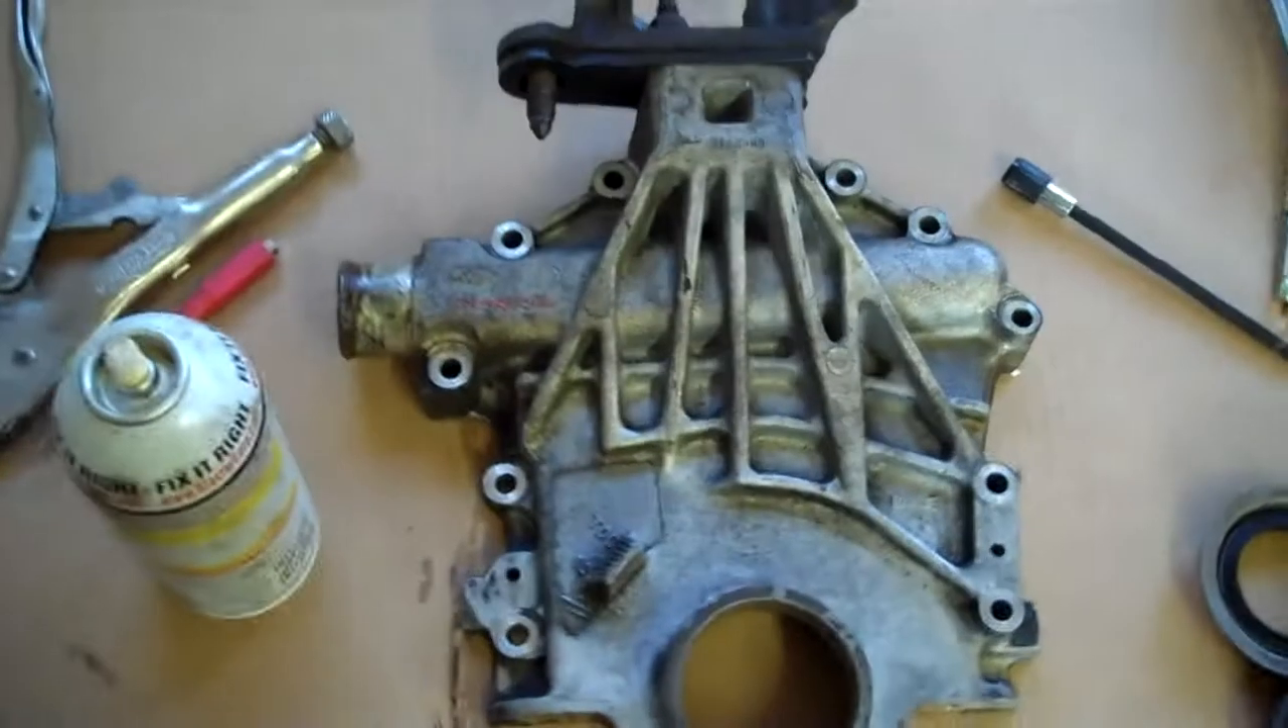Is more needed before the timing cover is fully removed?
No.